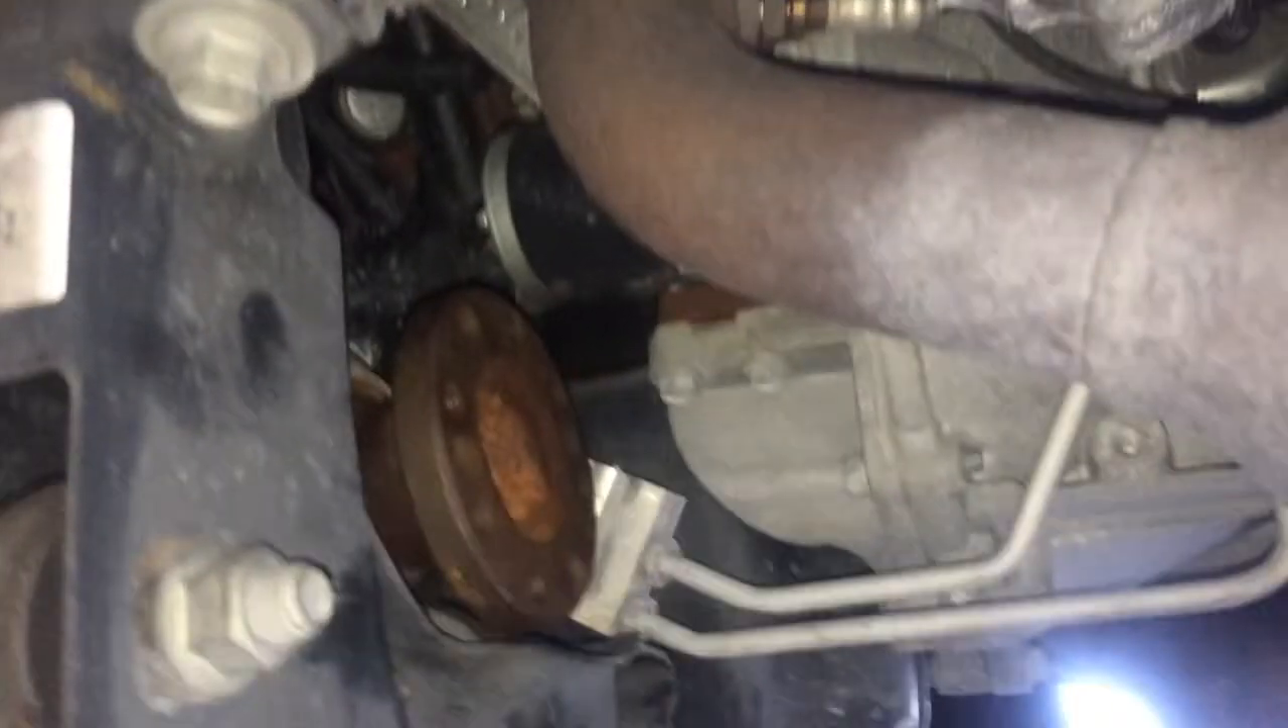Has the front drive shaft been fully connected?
No.